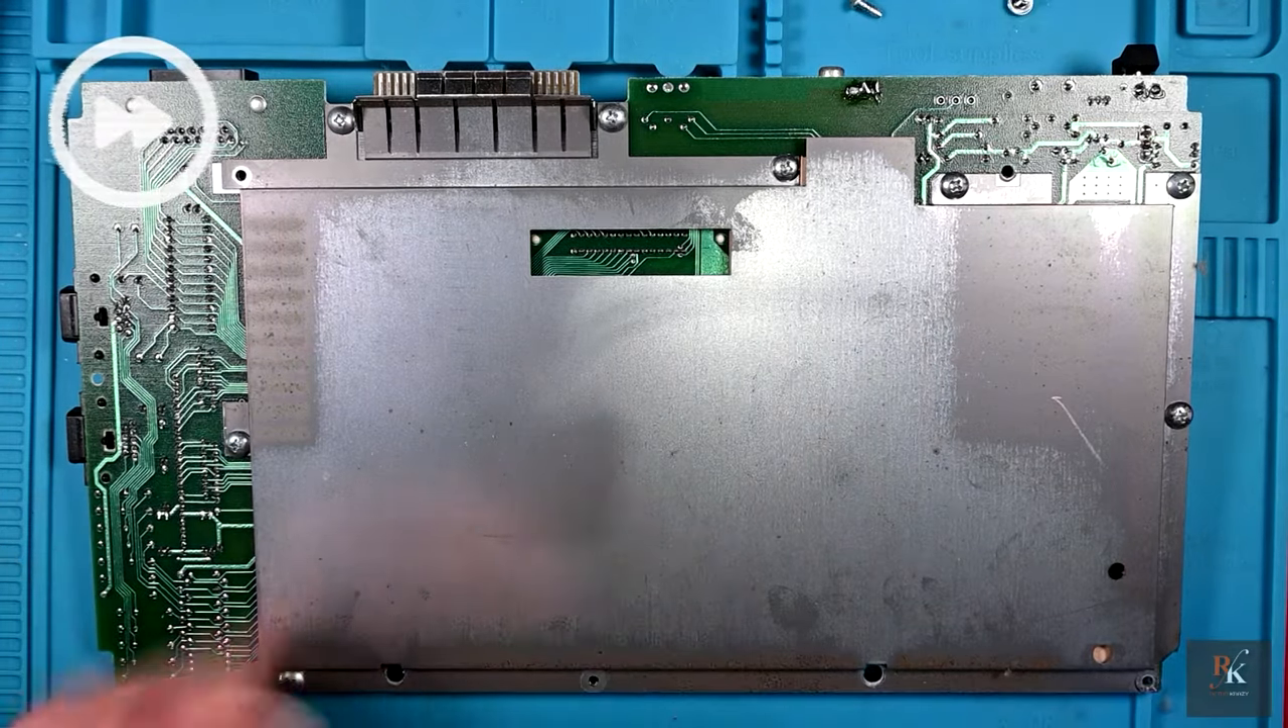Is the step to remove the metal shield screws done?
No.